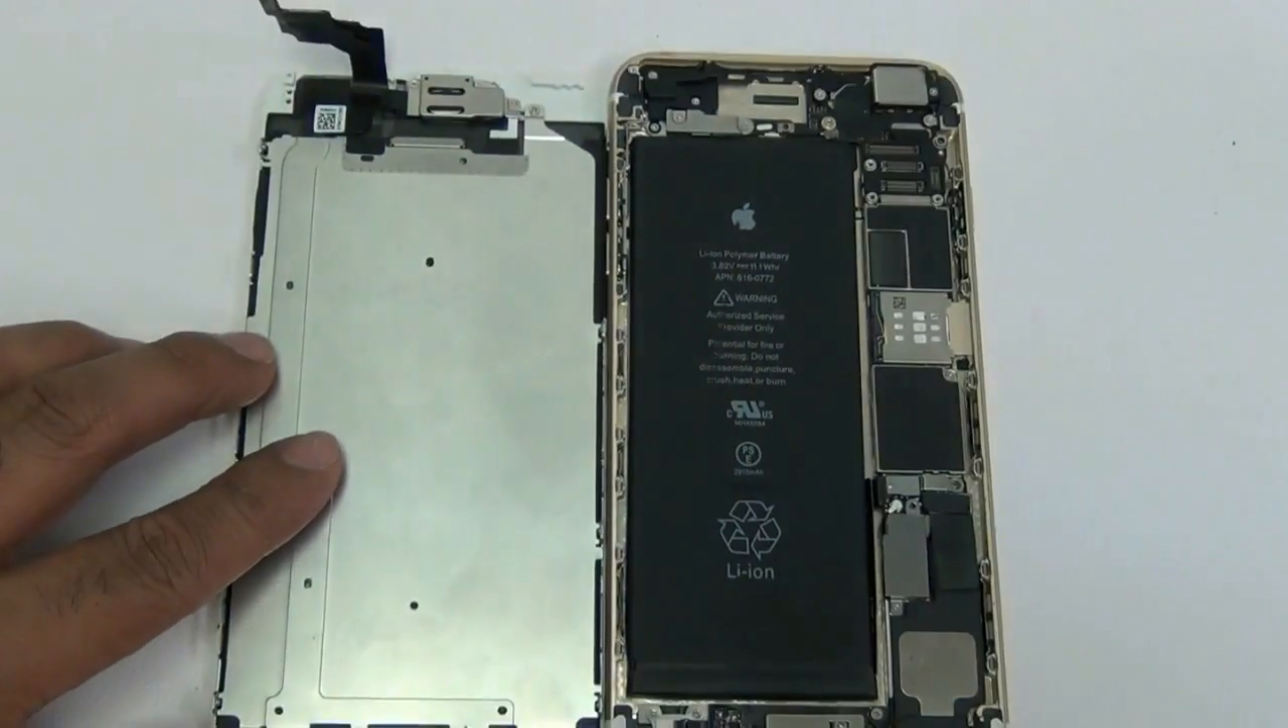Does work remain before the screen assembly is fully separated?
No.